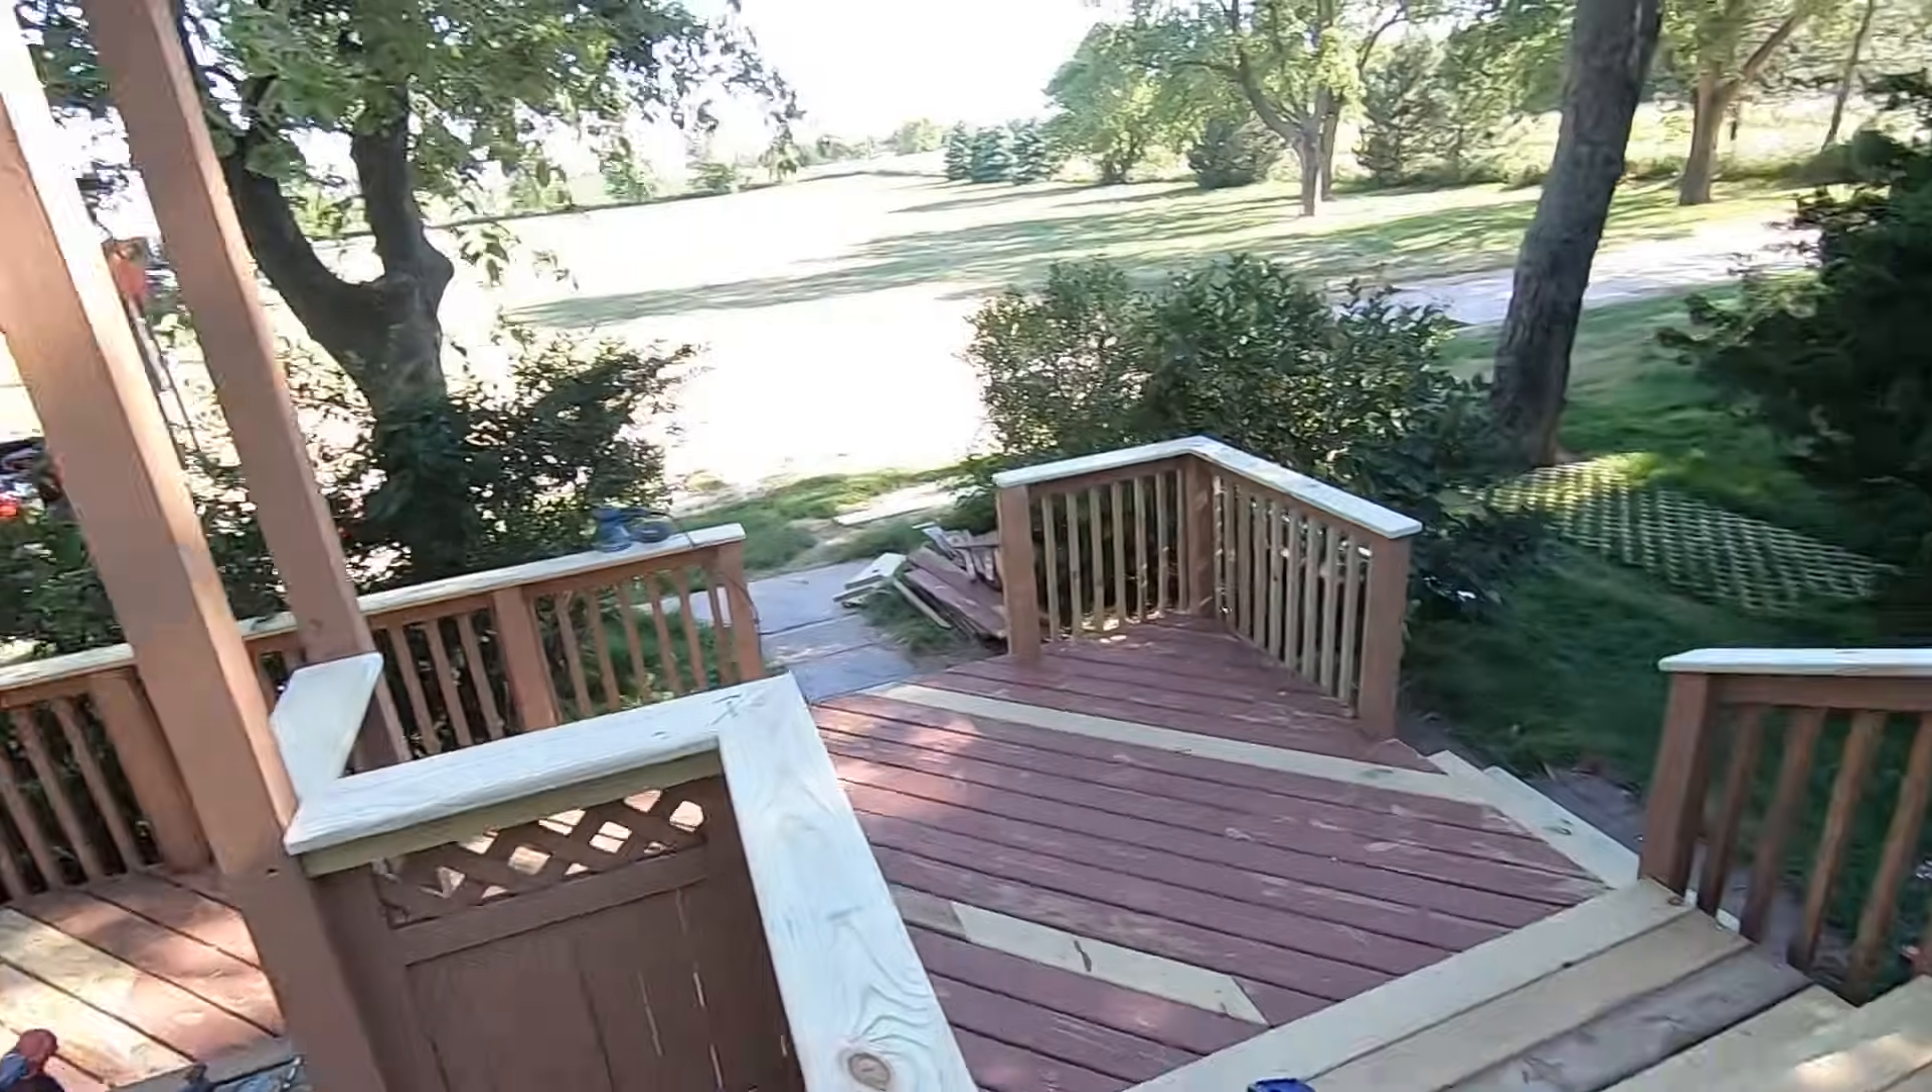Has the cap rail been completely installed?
Yes.